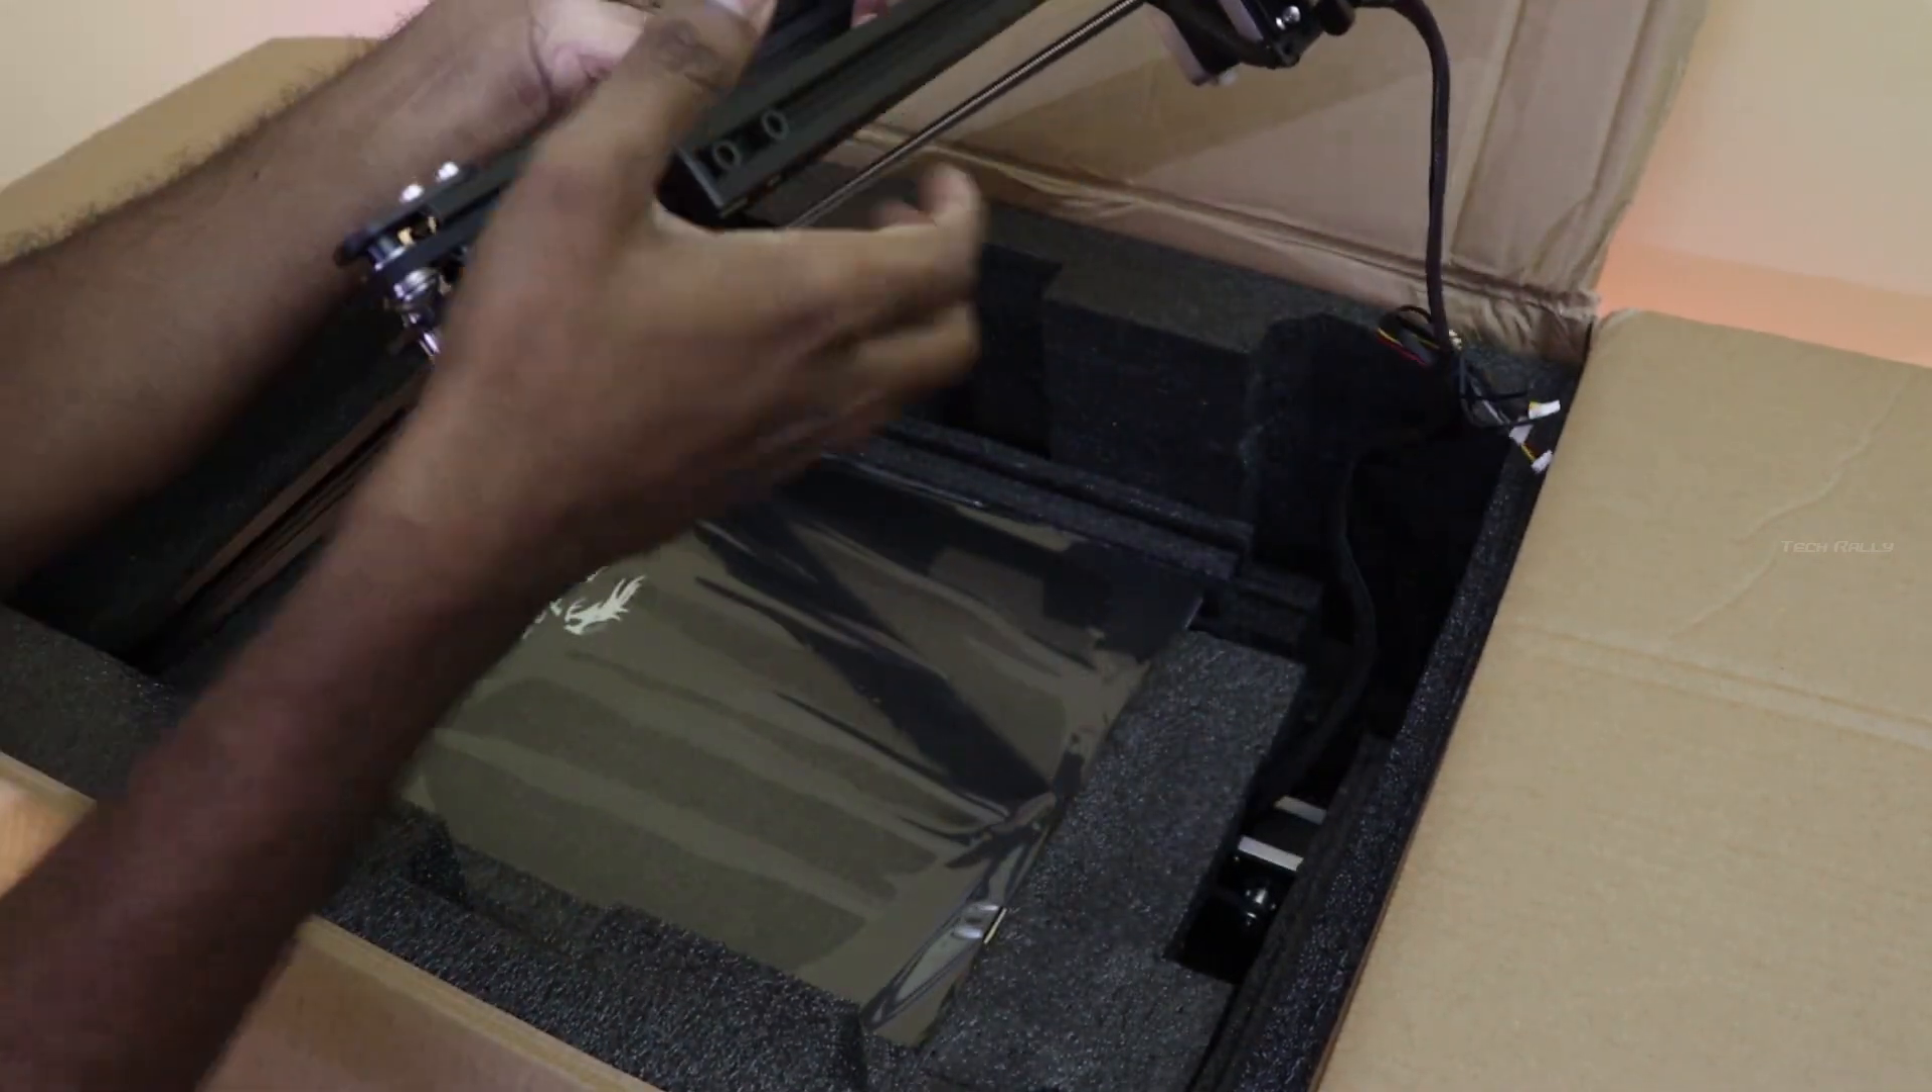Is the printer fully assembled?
No.